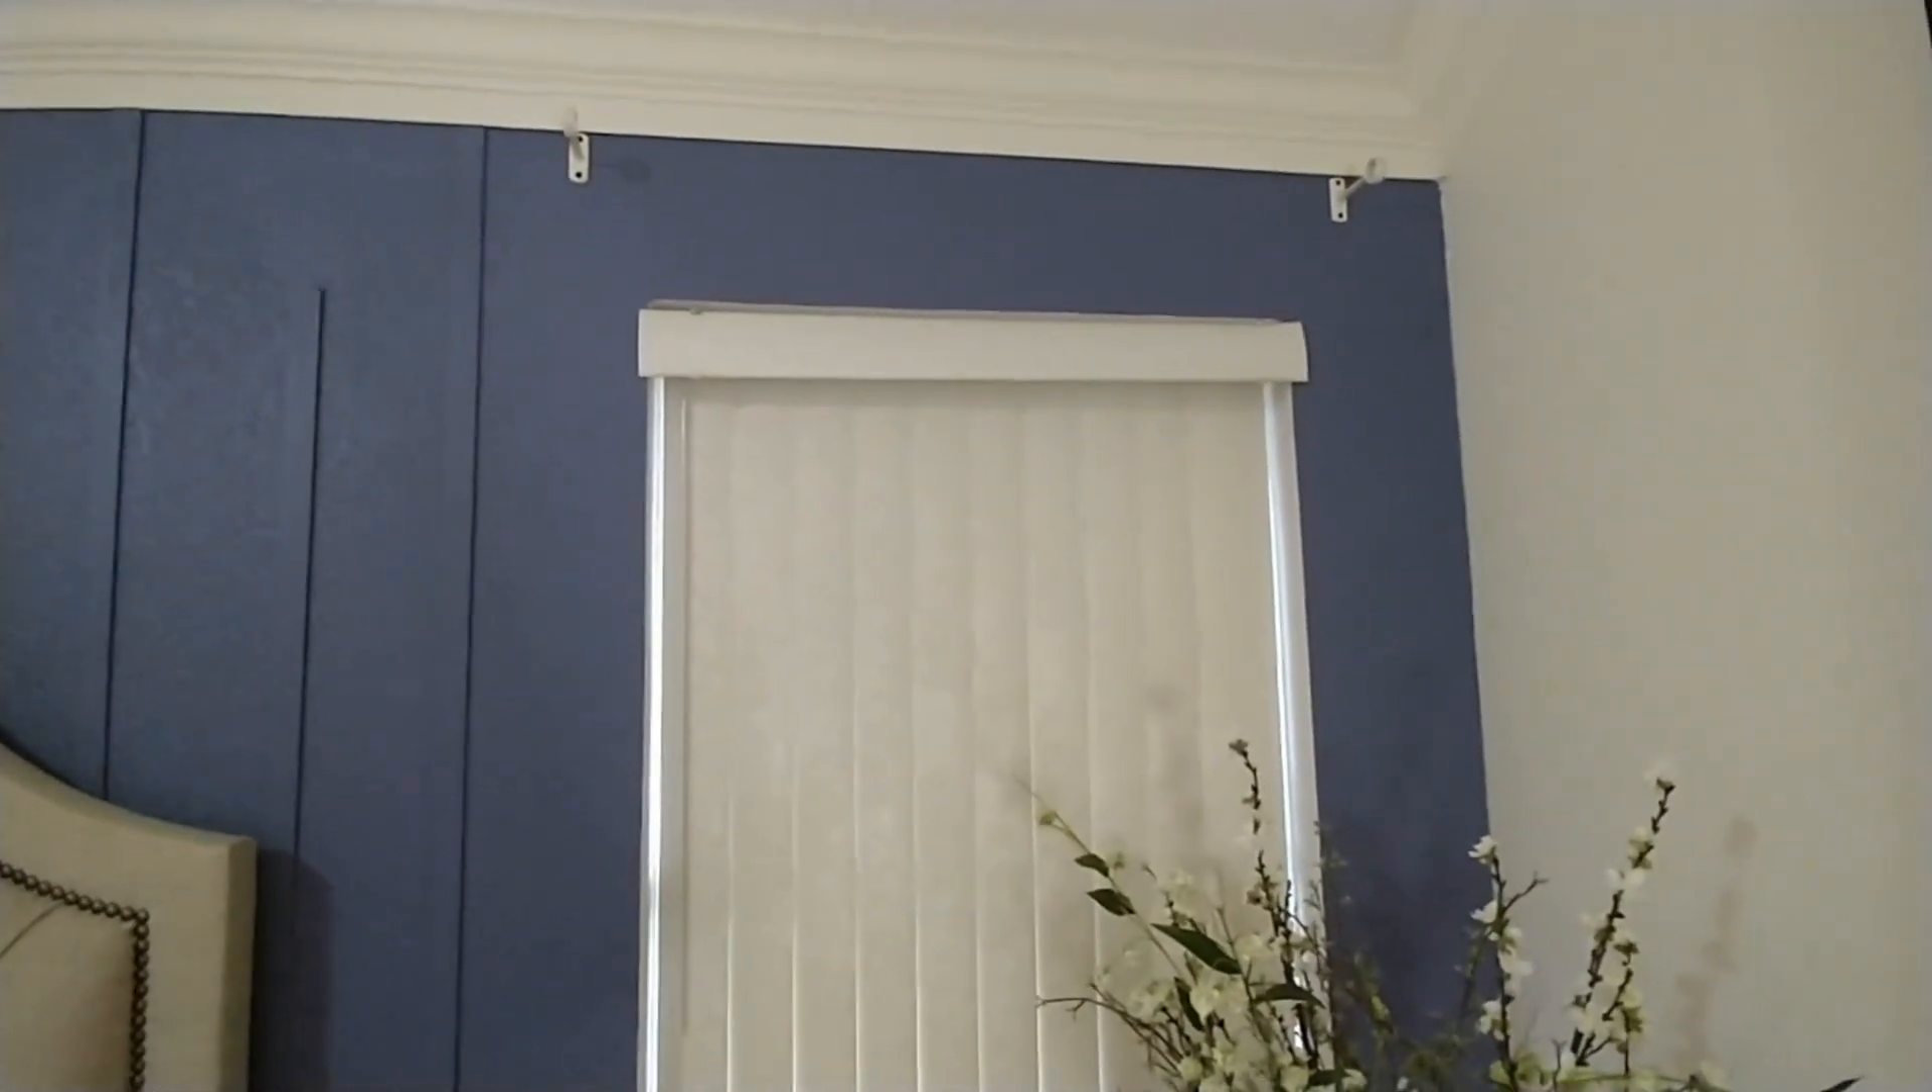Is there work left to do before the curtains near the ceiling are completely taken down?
No.